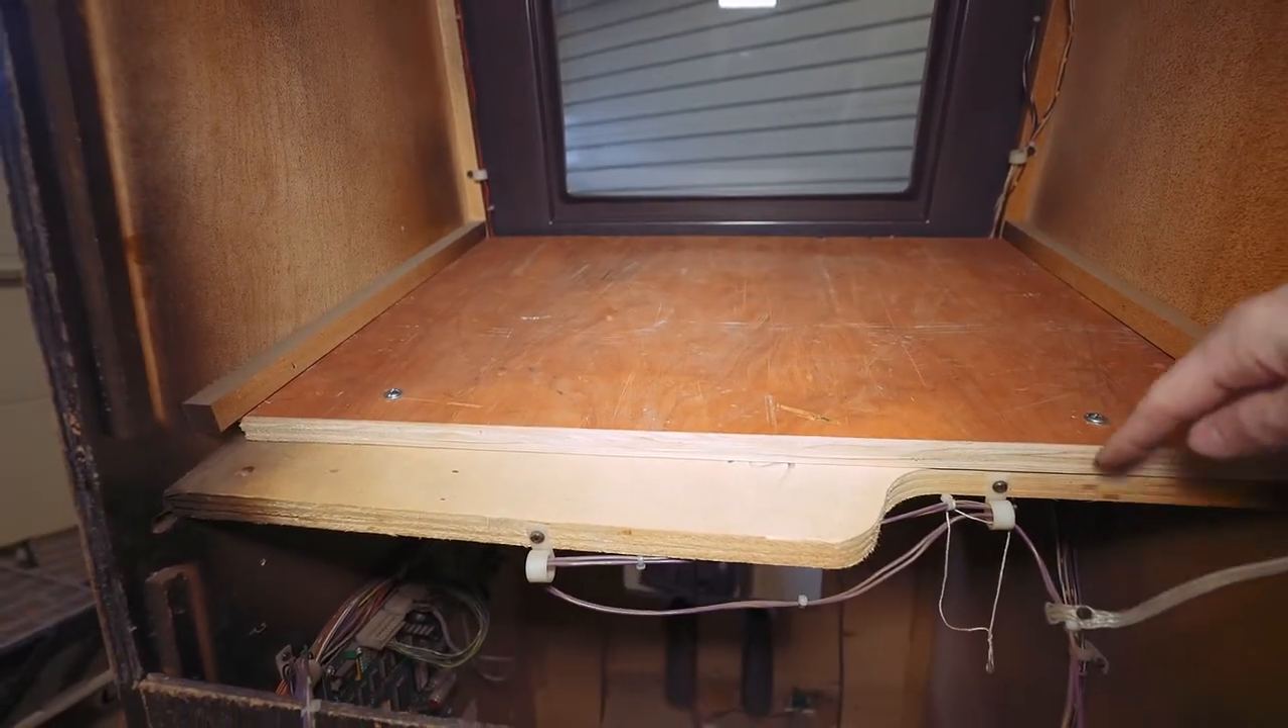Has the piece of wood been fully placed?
Yes.